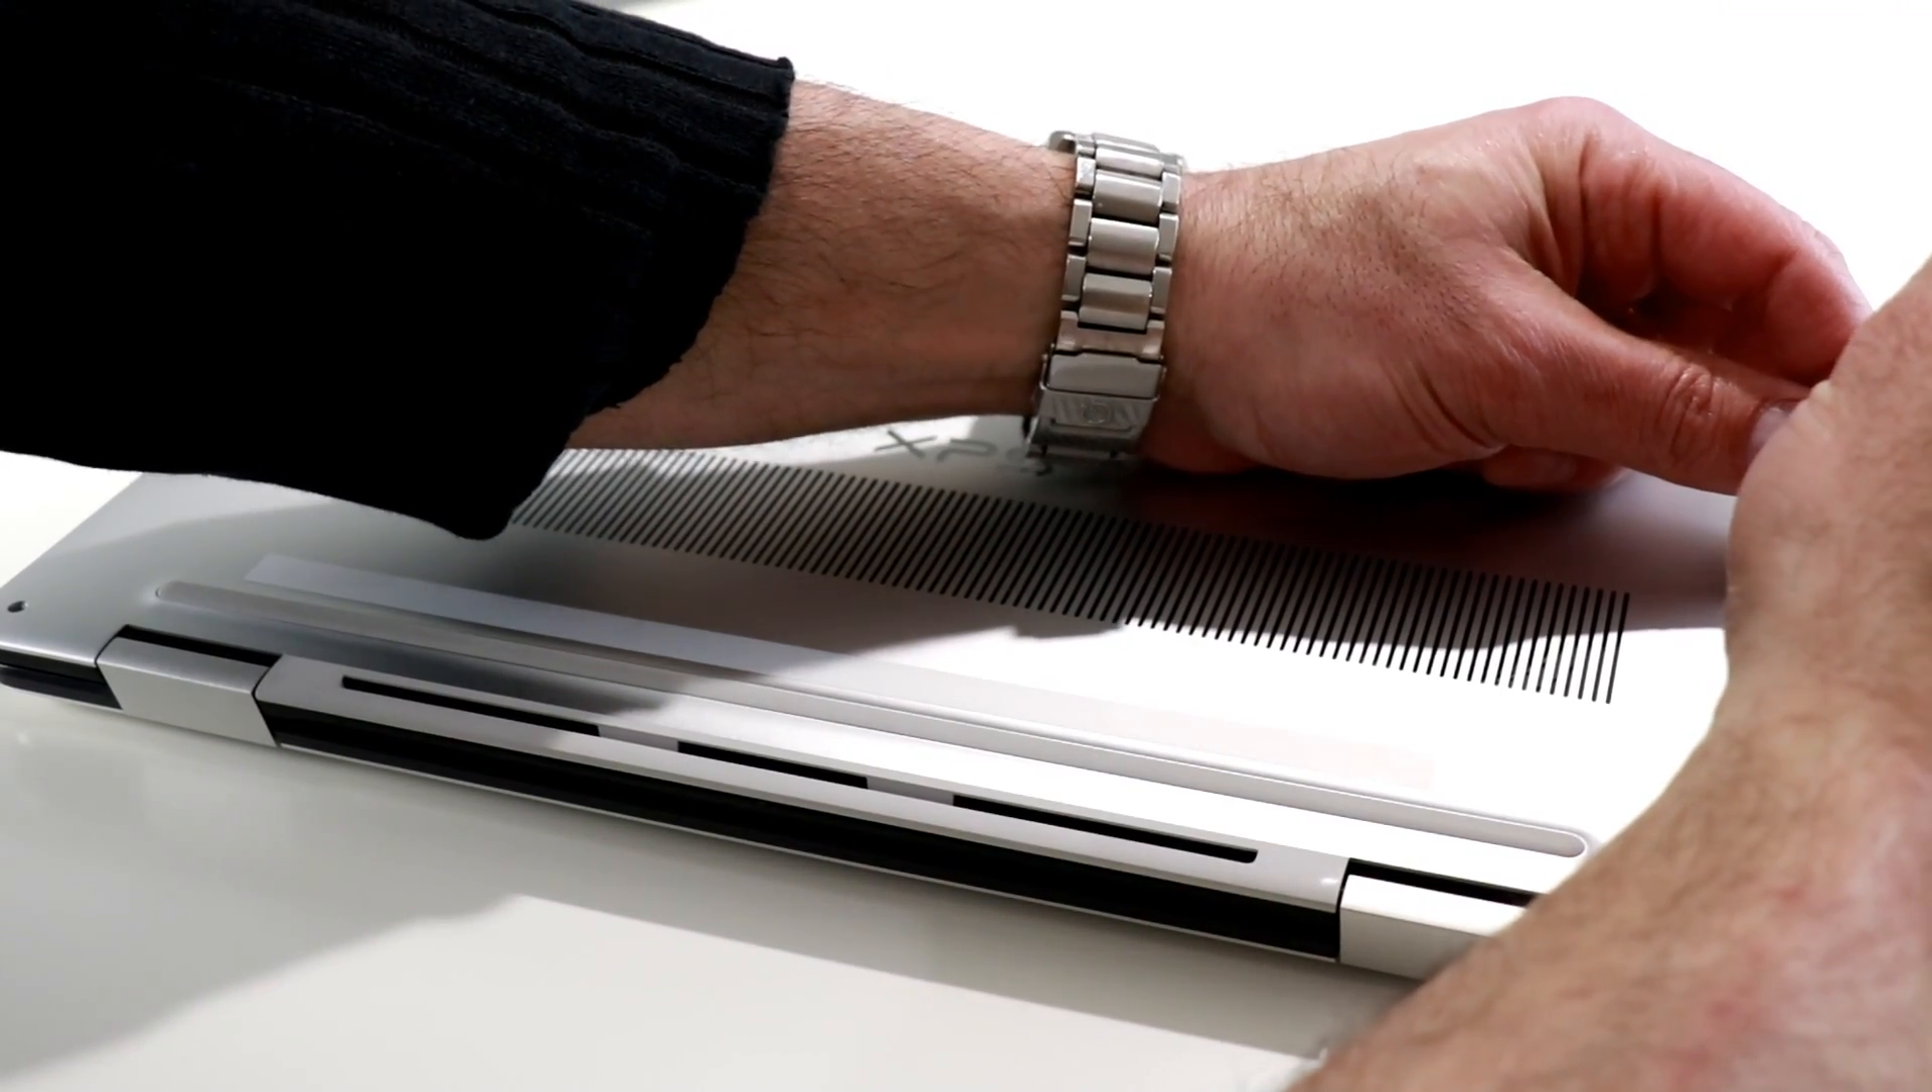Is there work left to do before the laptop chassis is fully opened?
Yes.